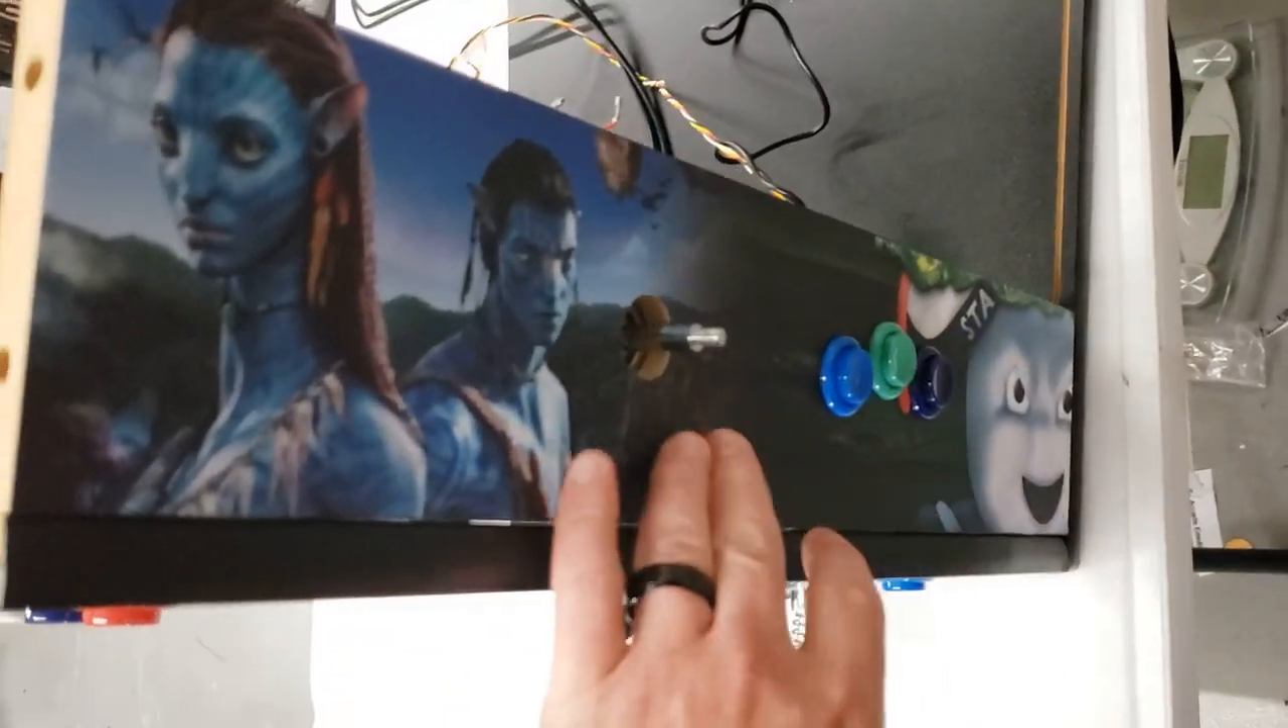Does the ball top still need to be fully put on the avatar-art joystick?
Yes.